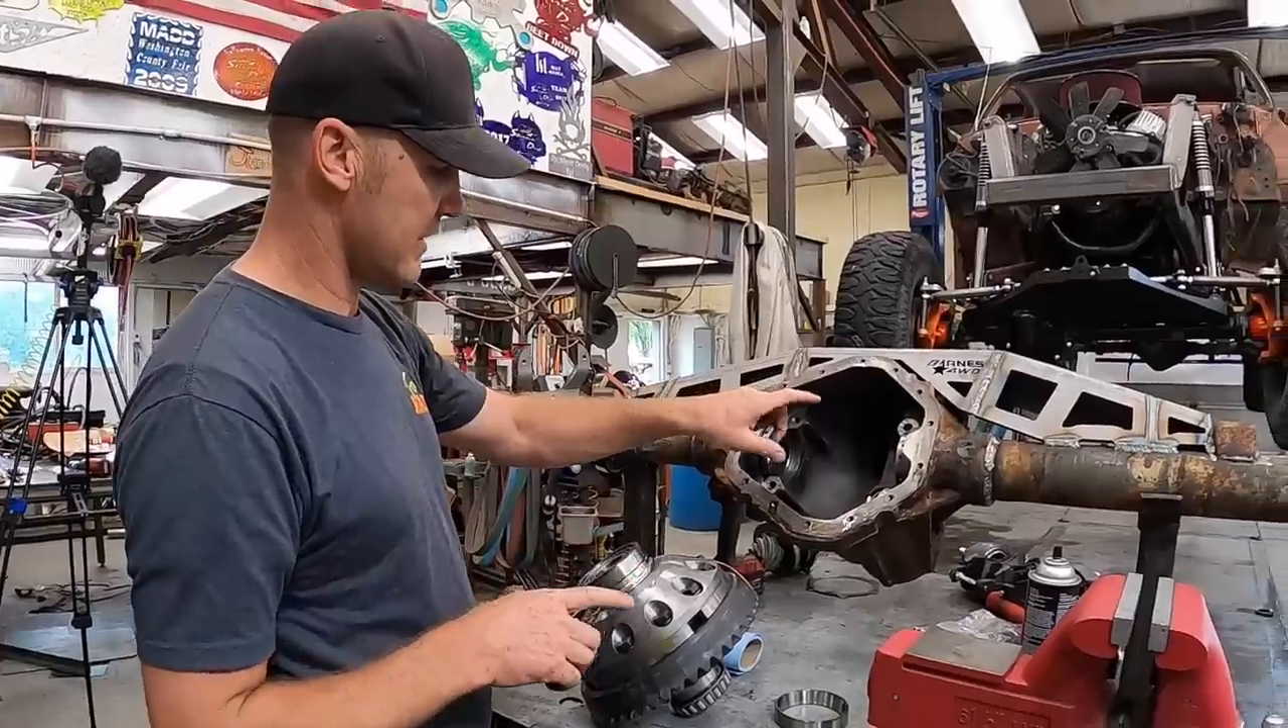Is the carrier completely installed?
No.